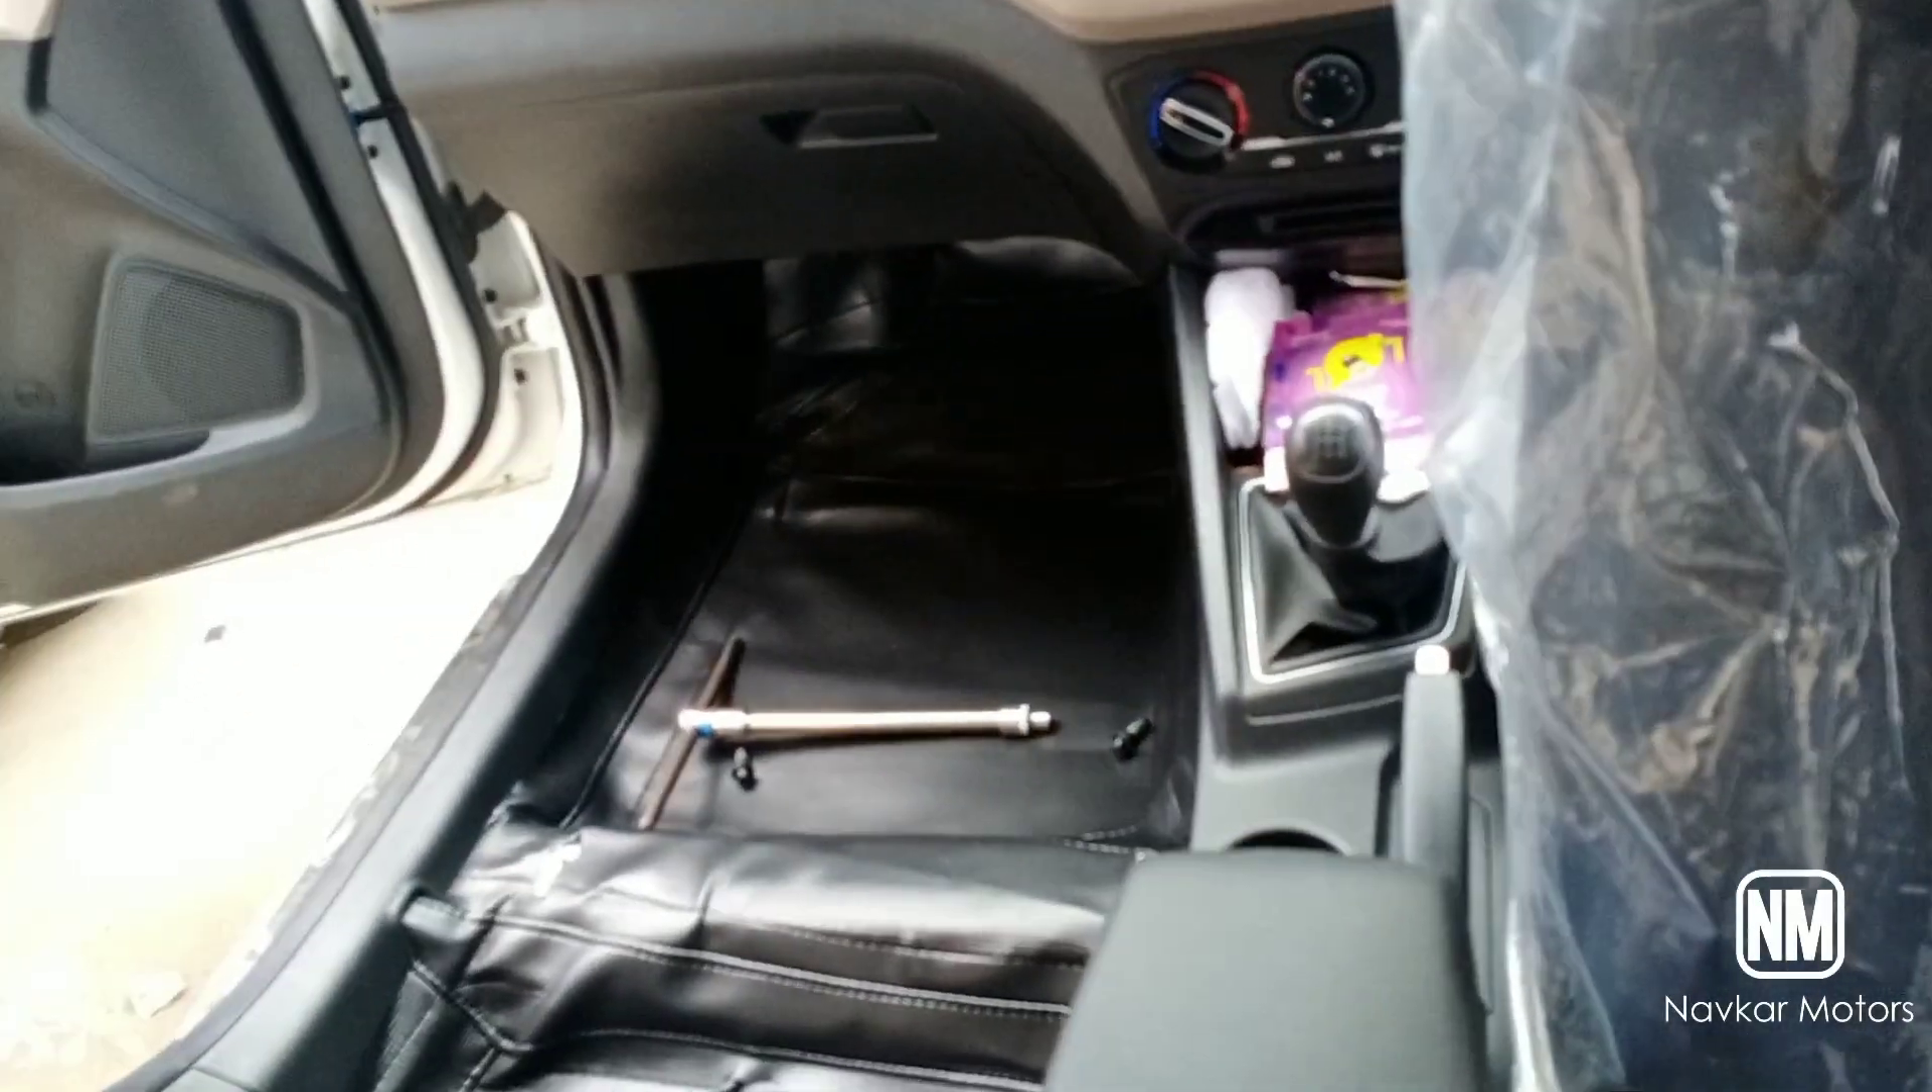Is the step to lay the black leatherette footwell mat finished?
Yes.